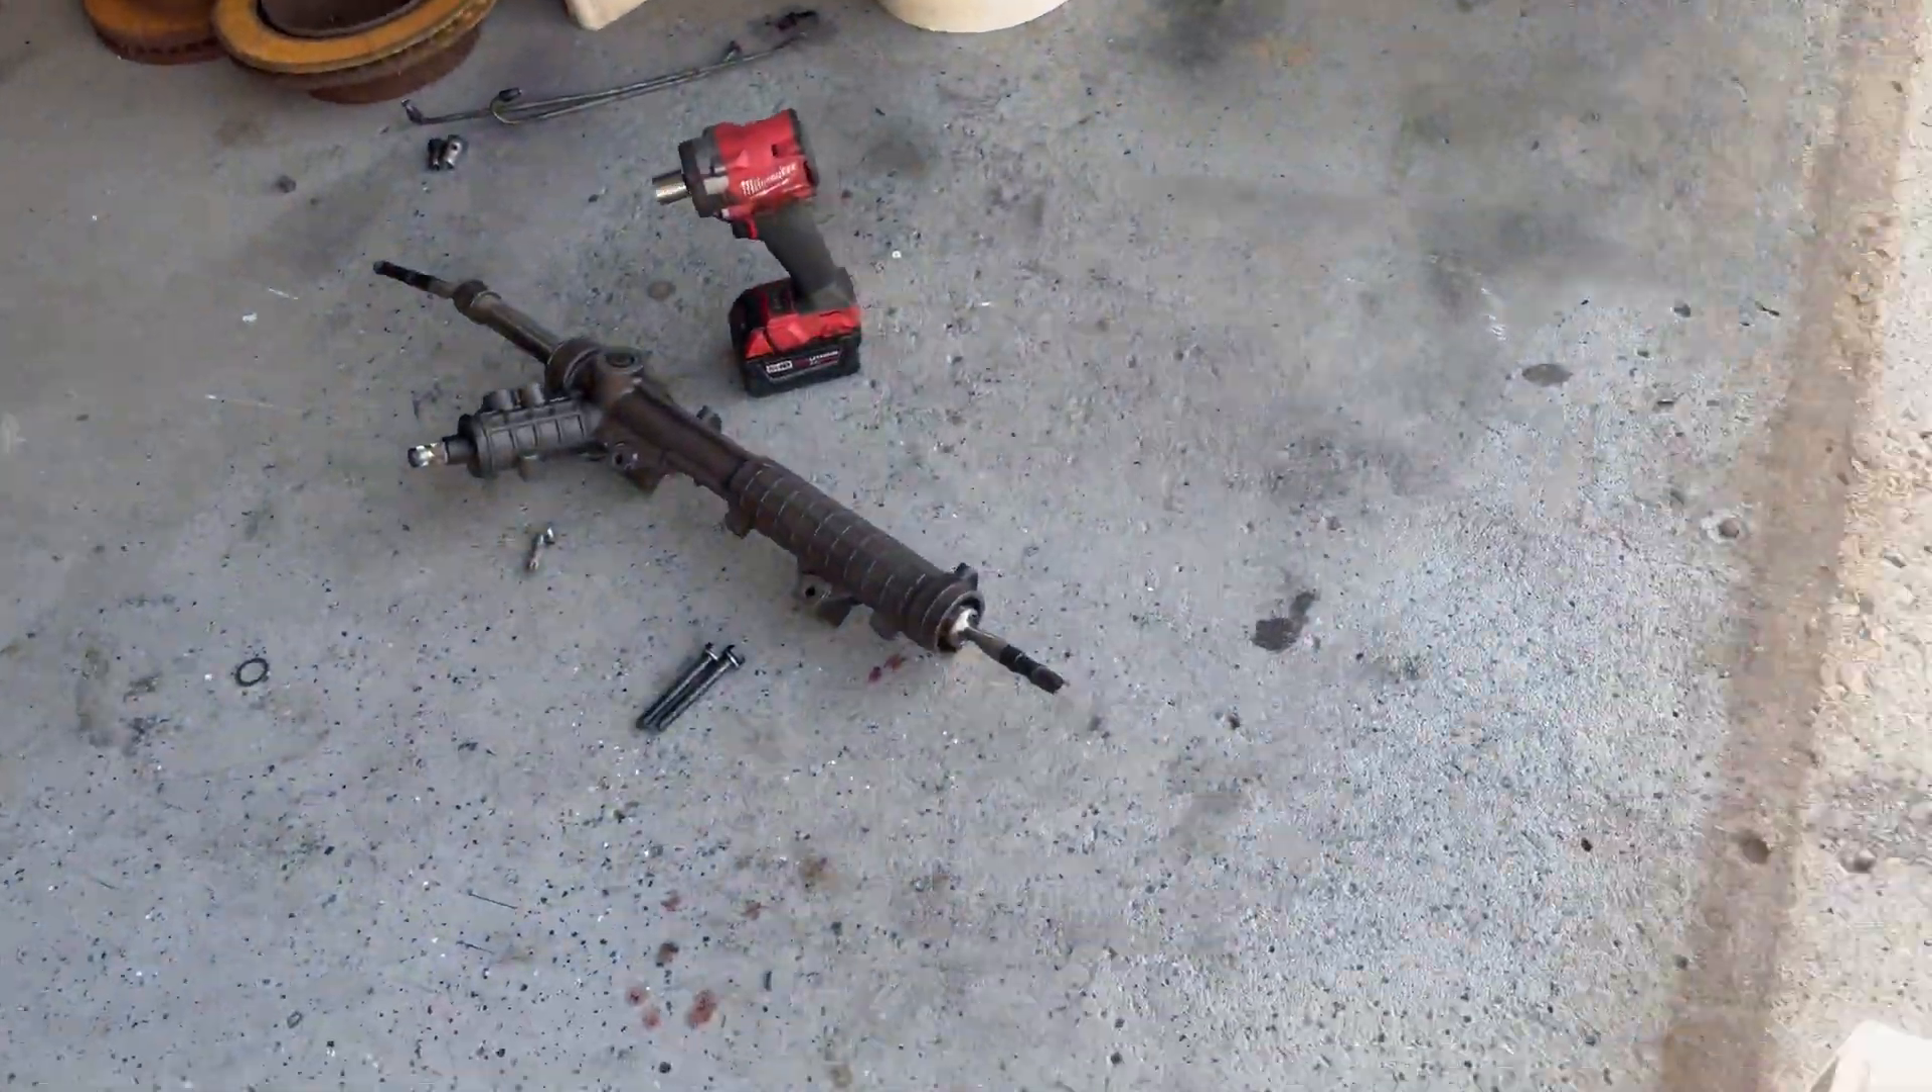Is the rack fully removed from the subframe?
Yes.